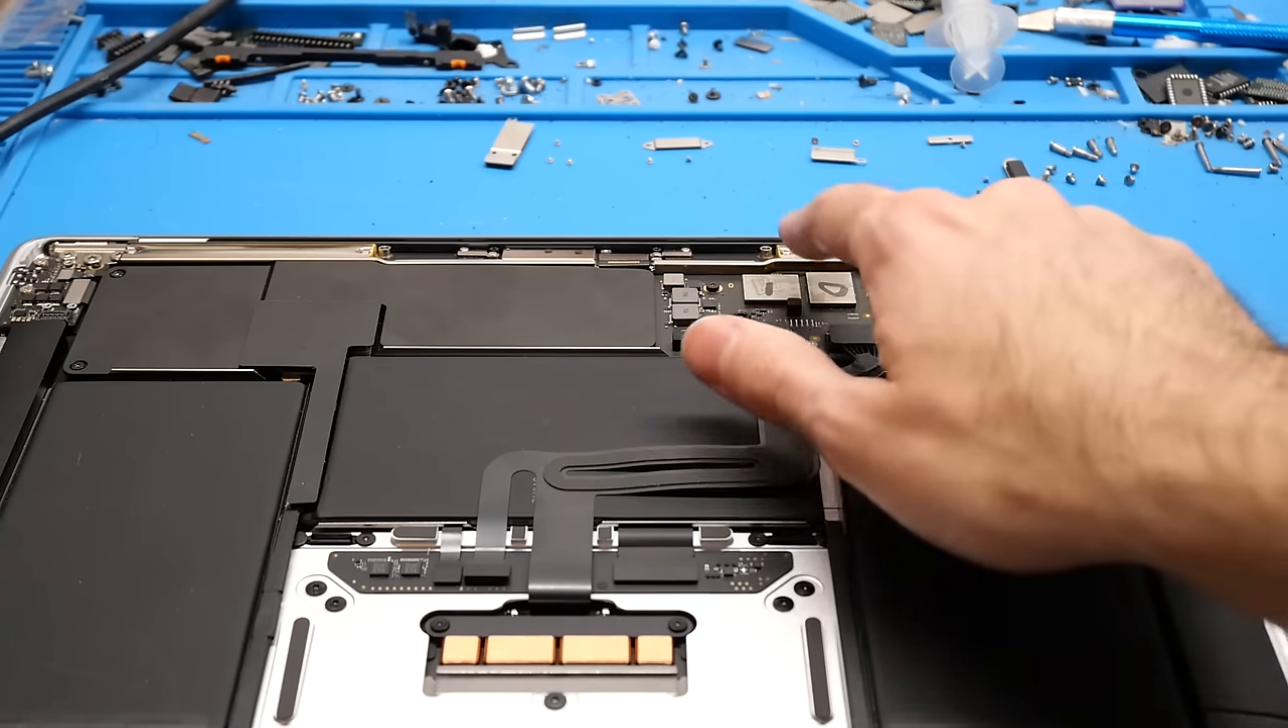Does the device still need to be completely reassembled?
Yes.